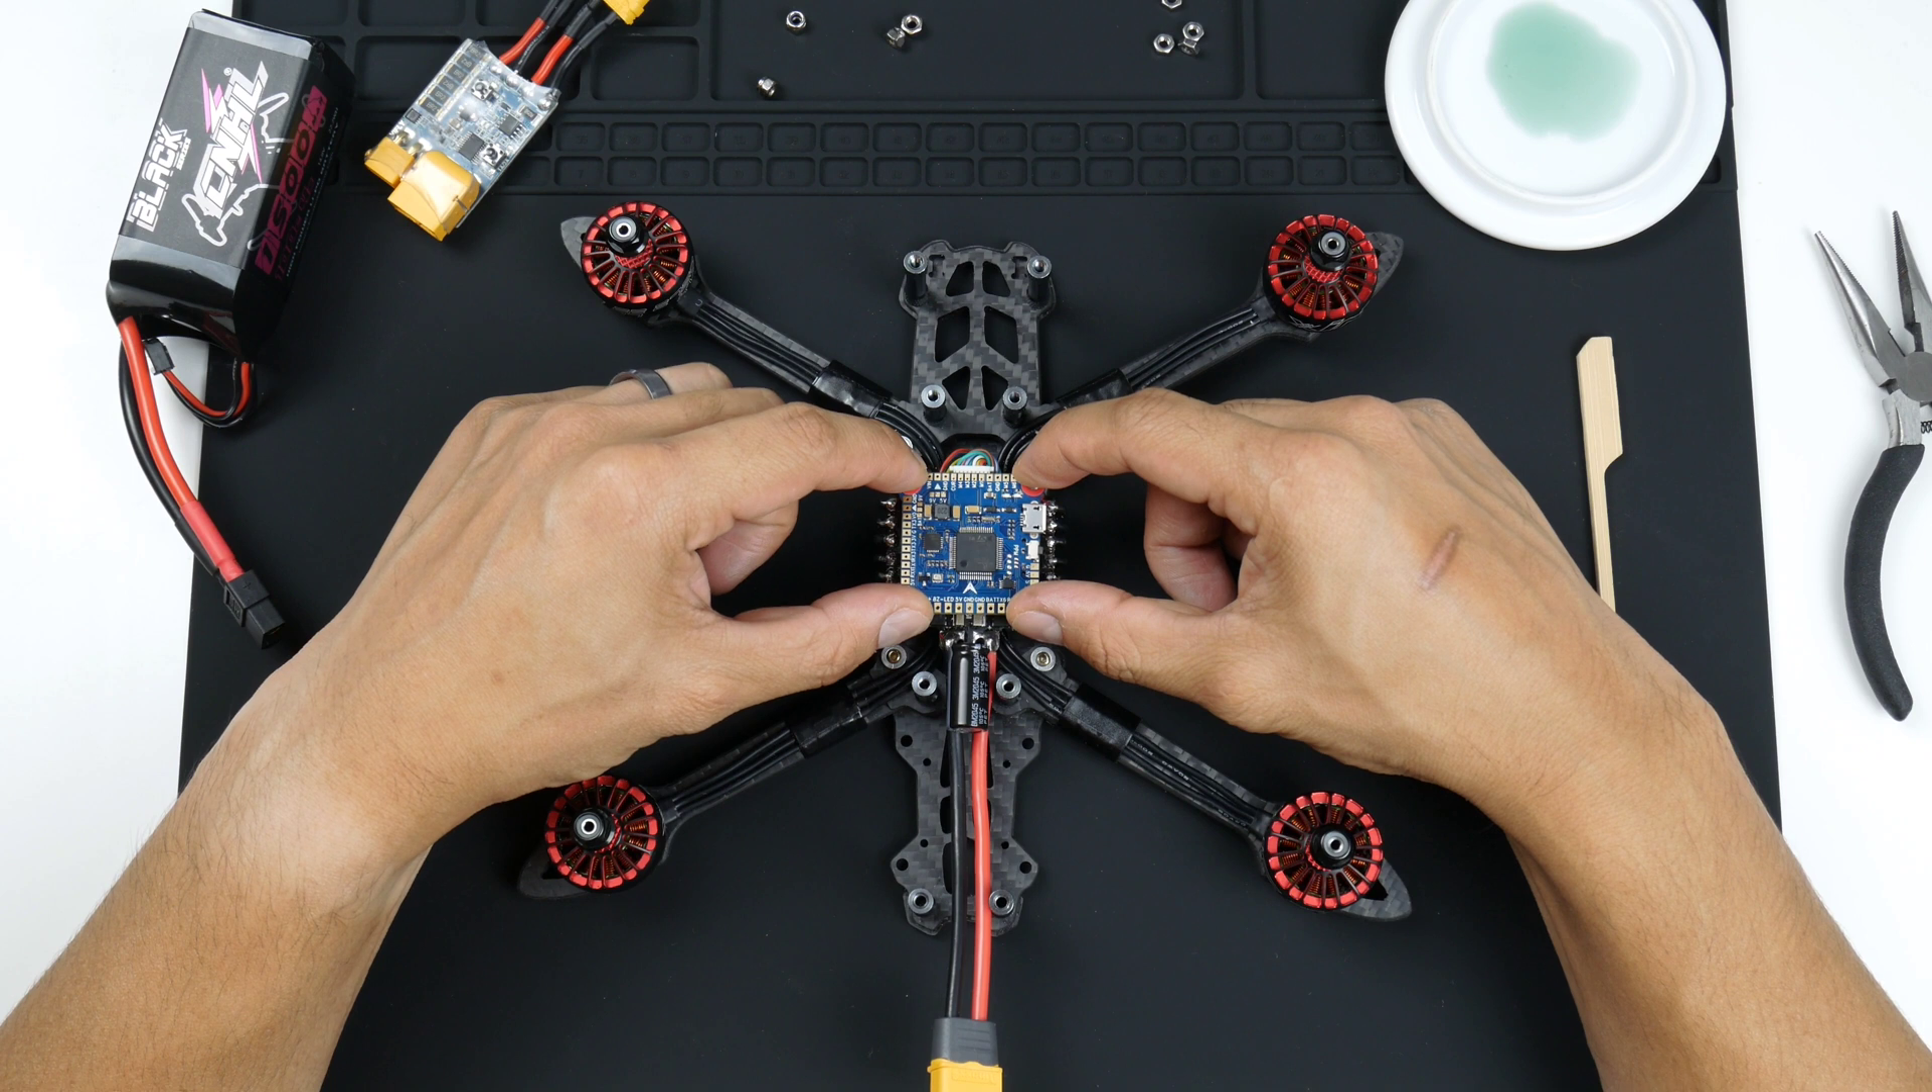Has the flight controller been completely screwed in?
No.